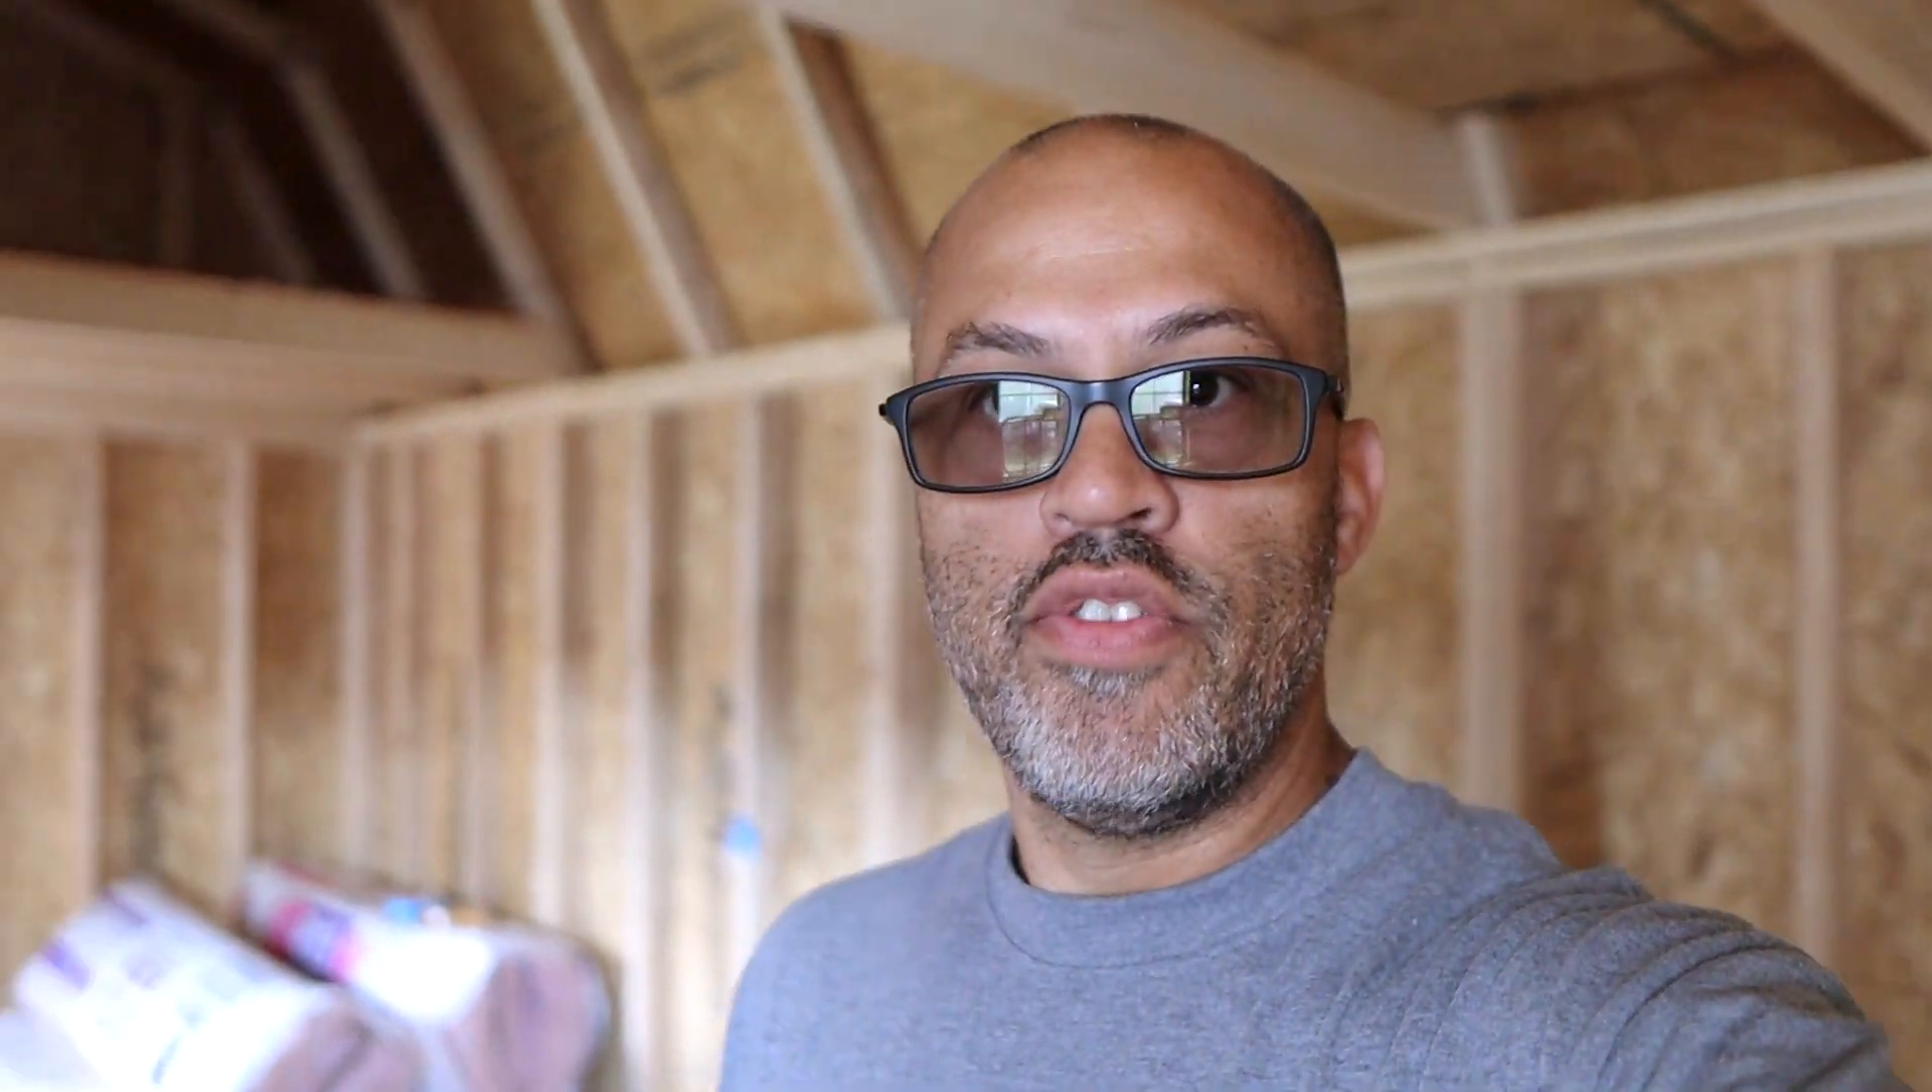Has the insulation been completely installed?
No.